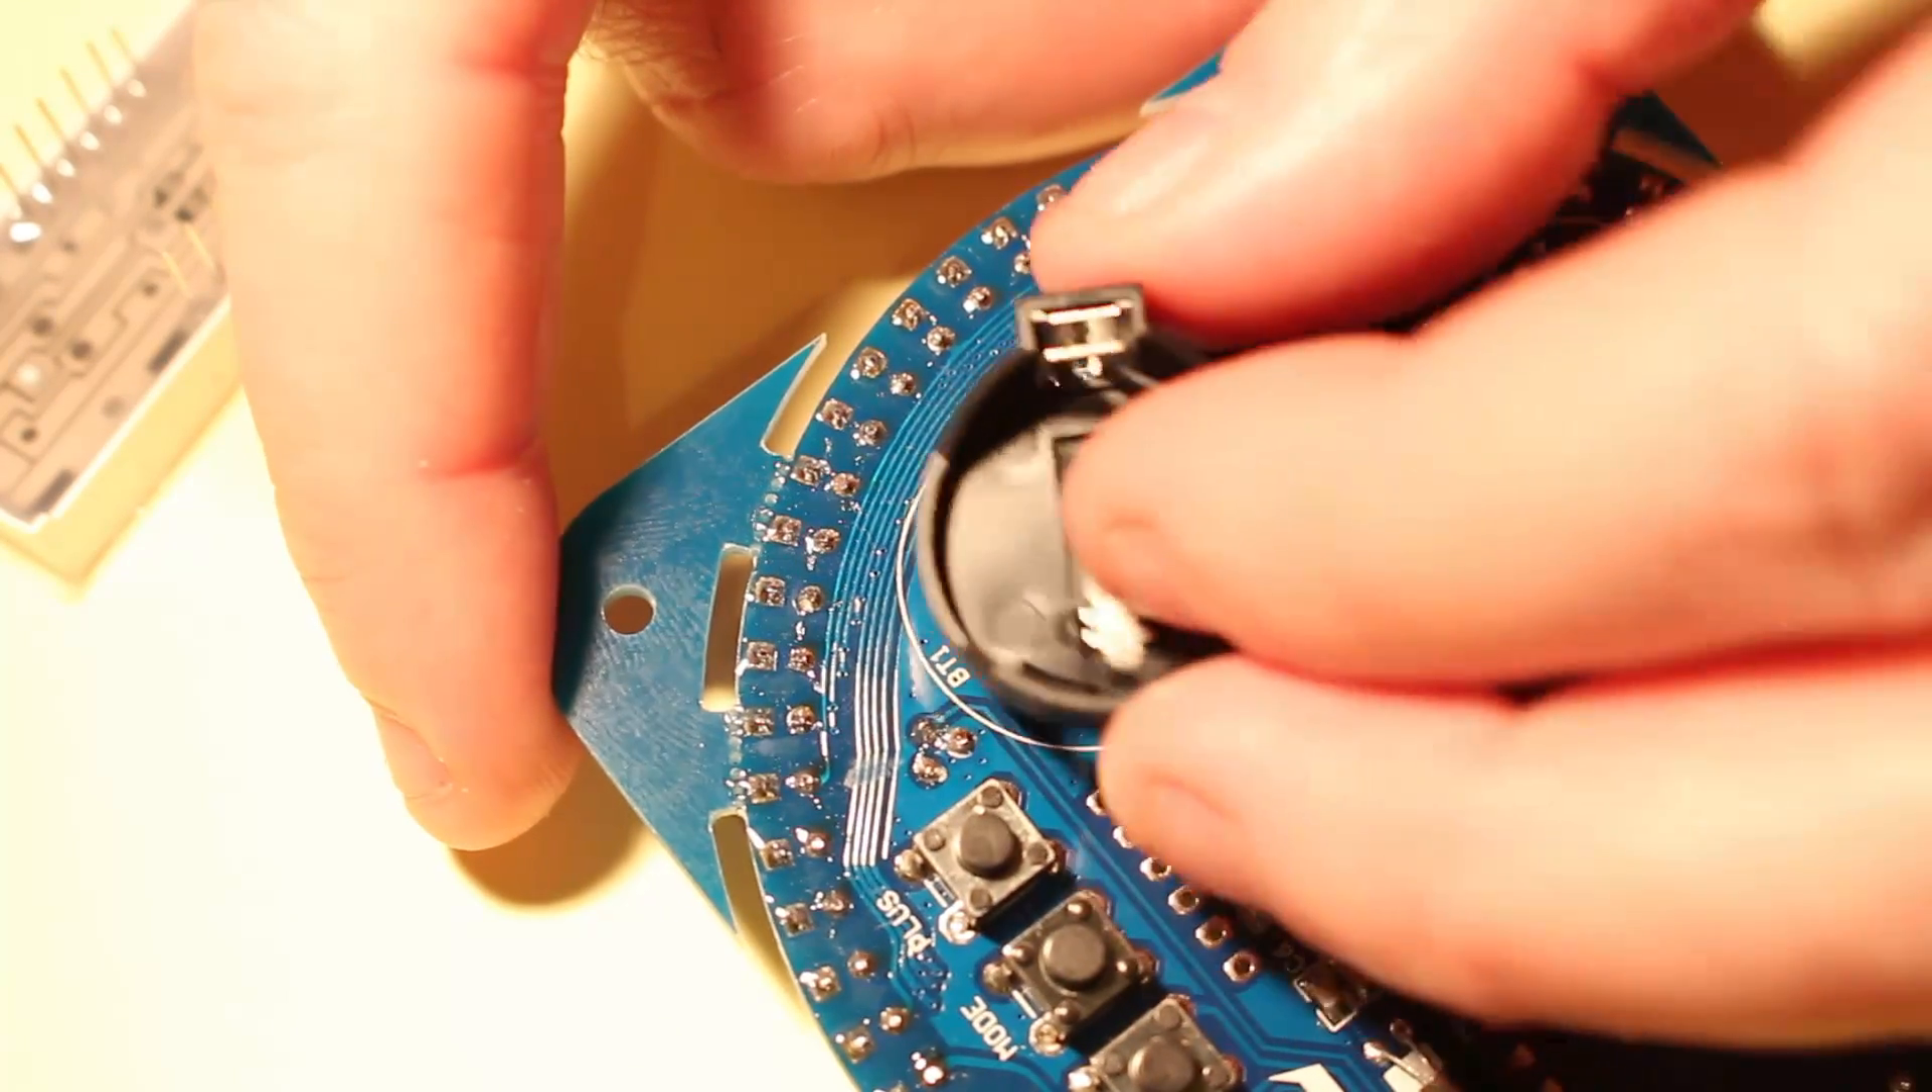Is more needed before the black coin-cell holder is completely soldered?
Yes.